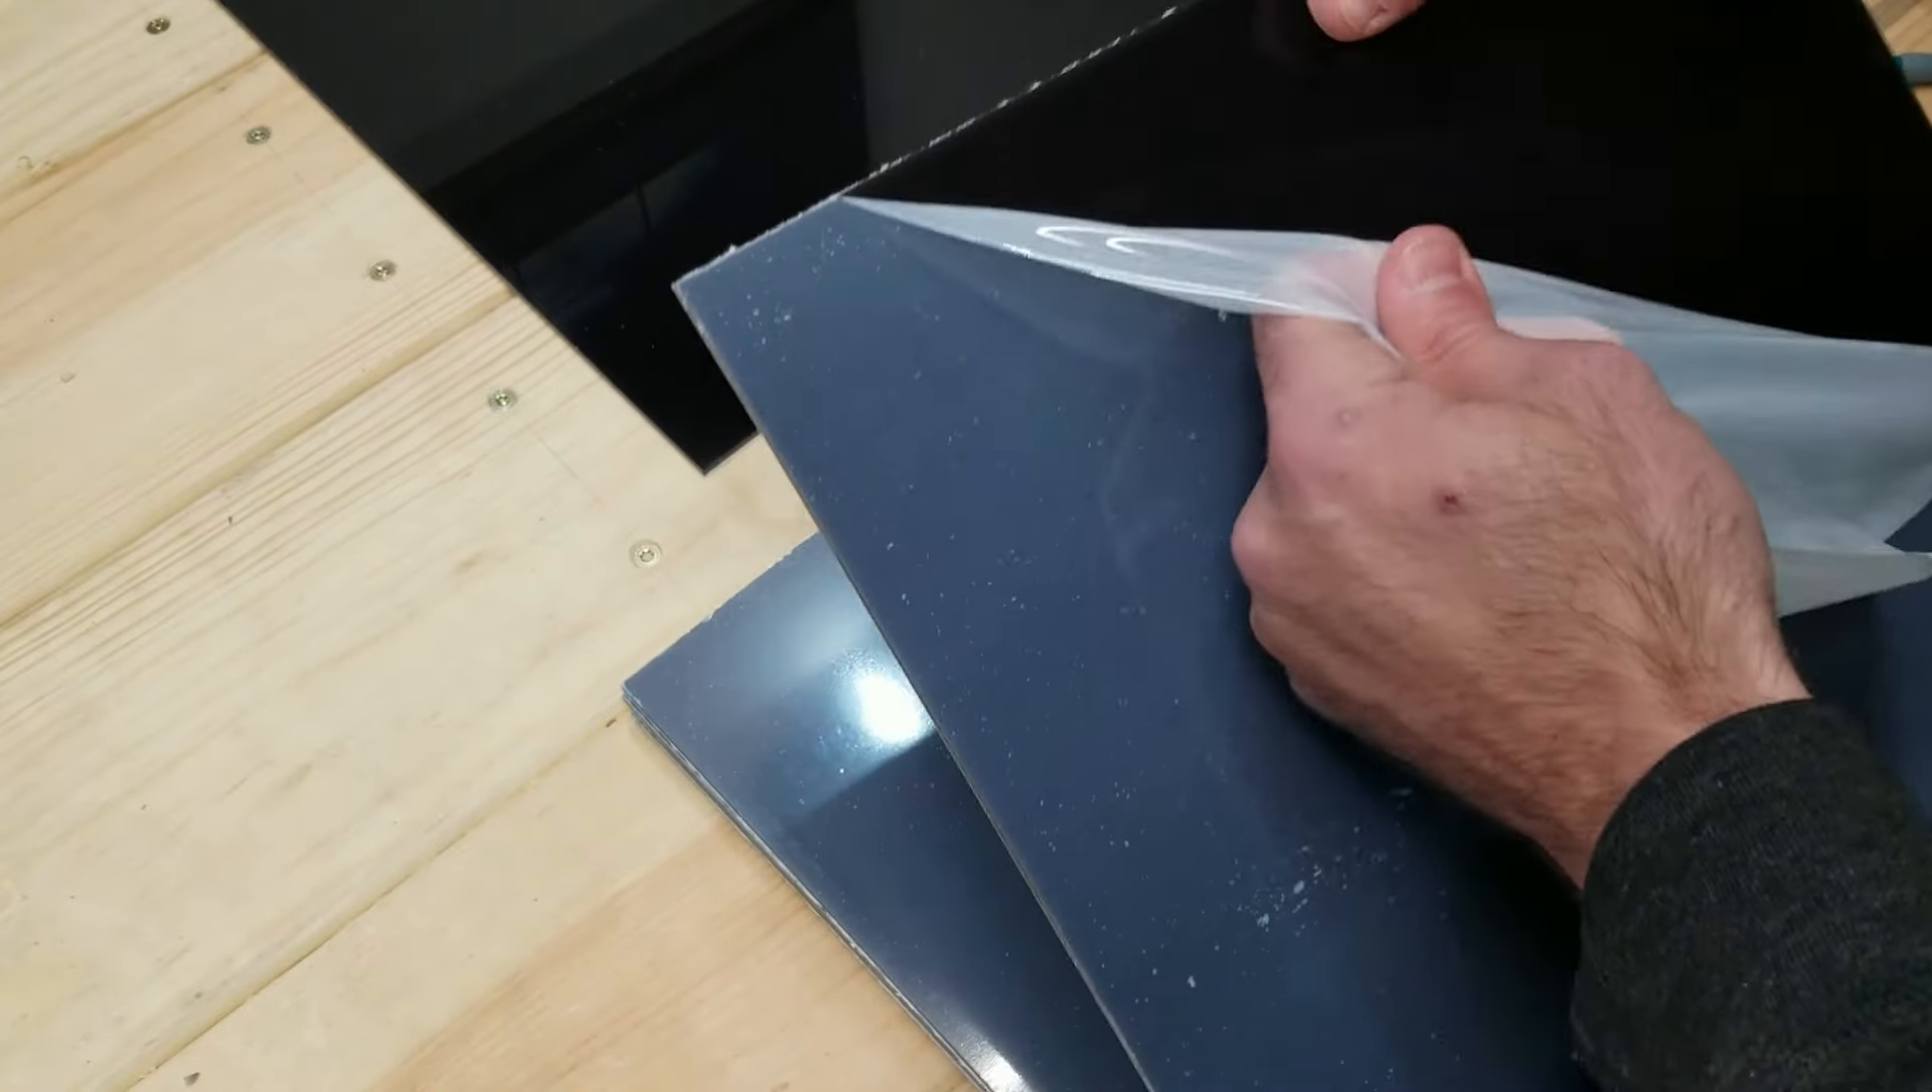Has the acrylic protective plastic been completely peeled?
No.